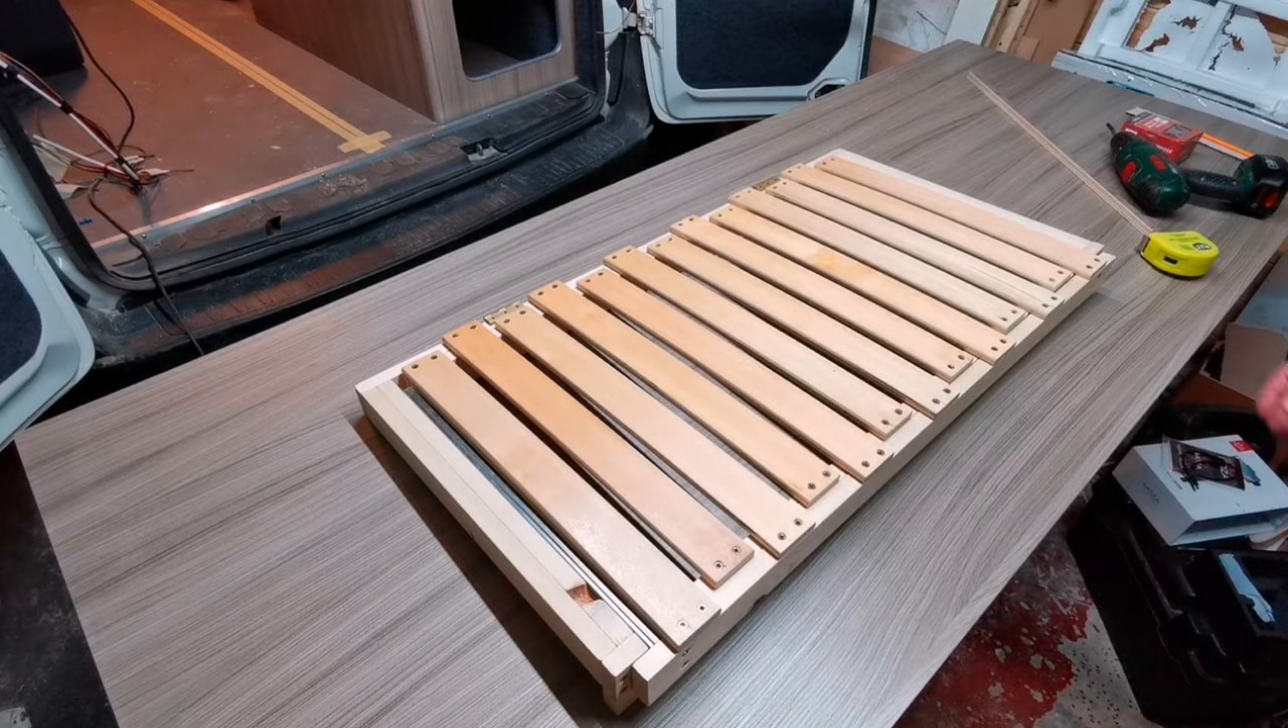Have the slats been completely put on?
Yes.